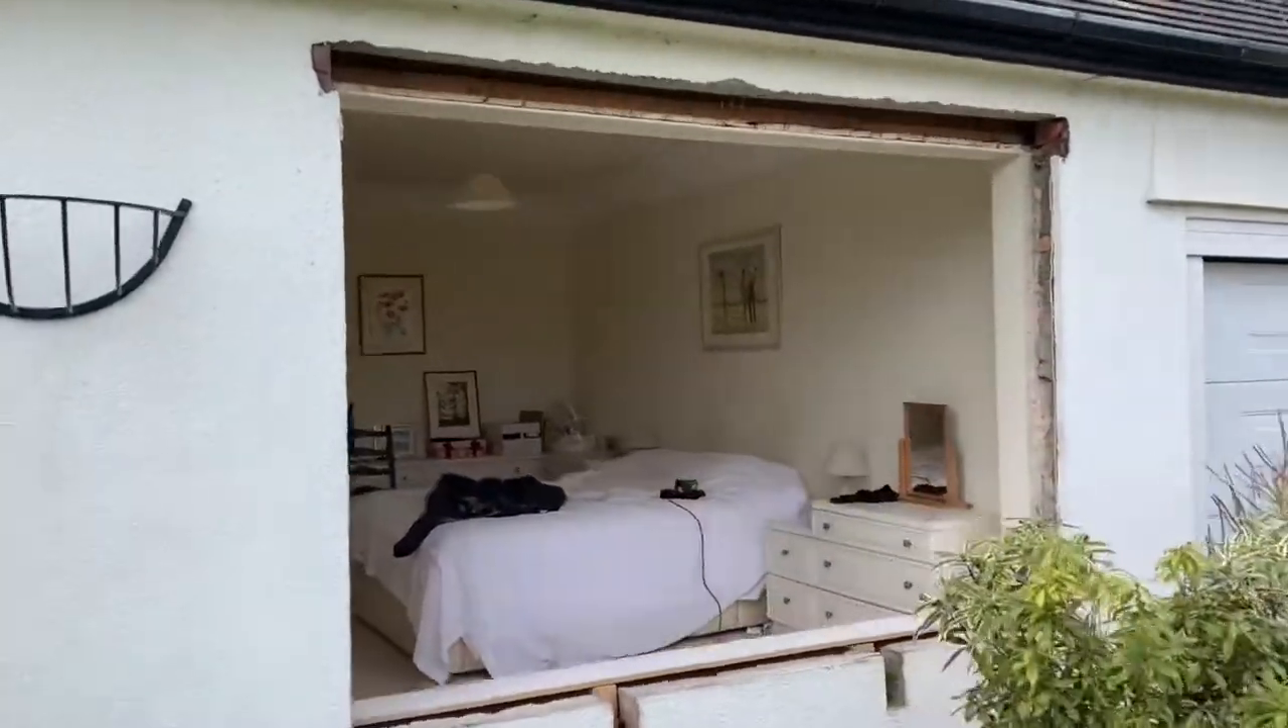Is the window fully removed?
Yes.